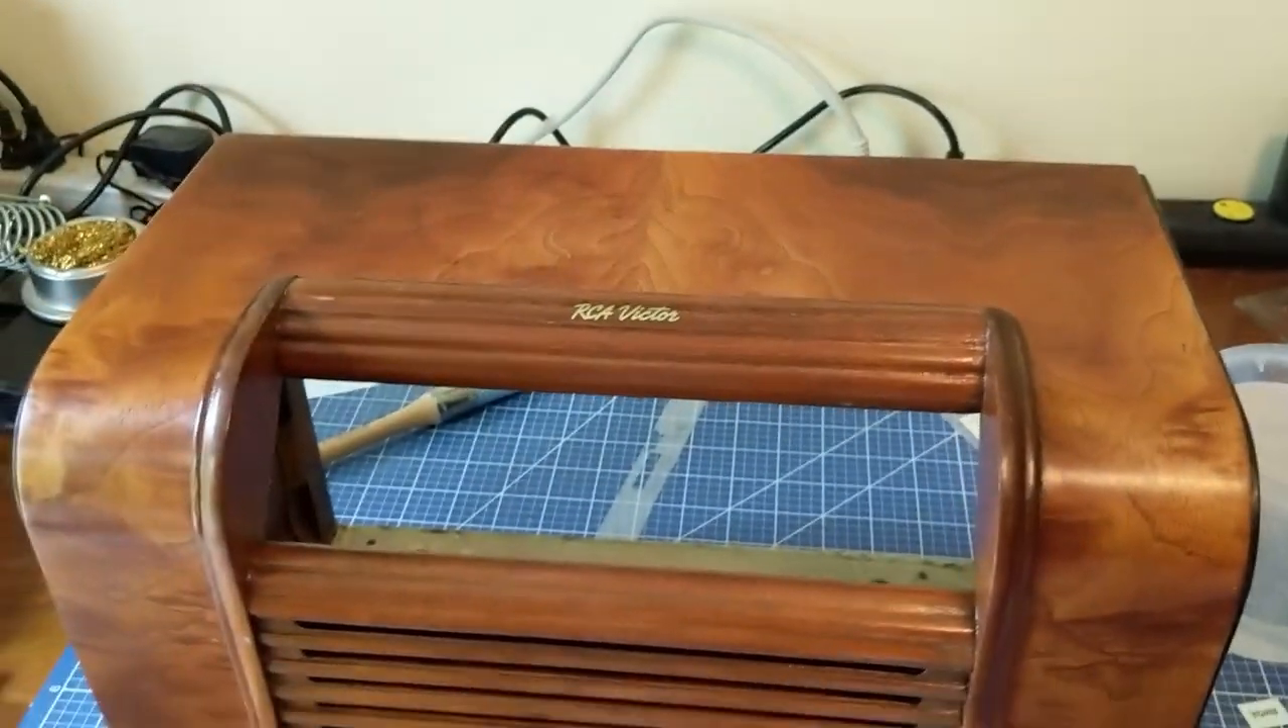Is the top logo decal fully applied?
Yes.